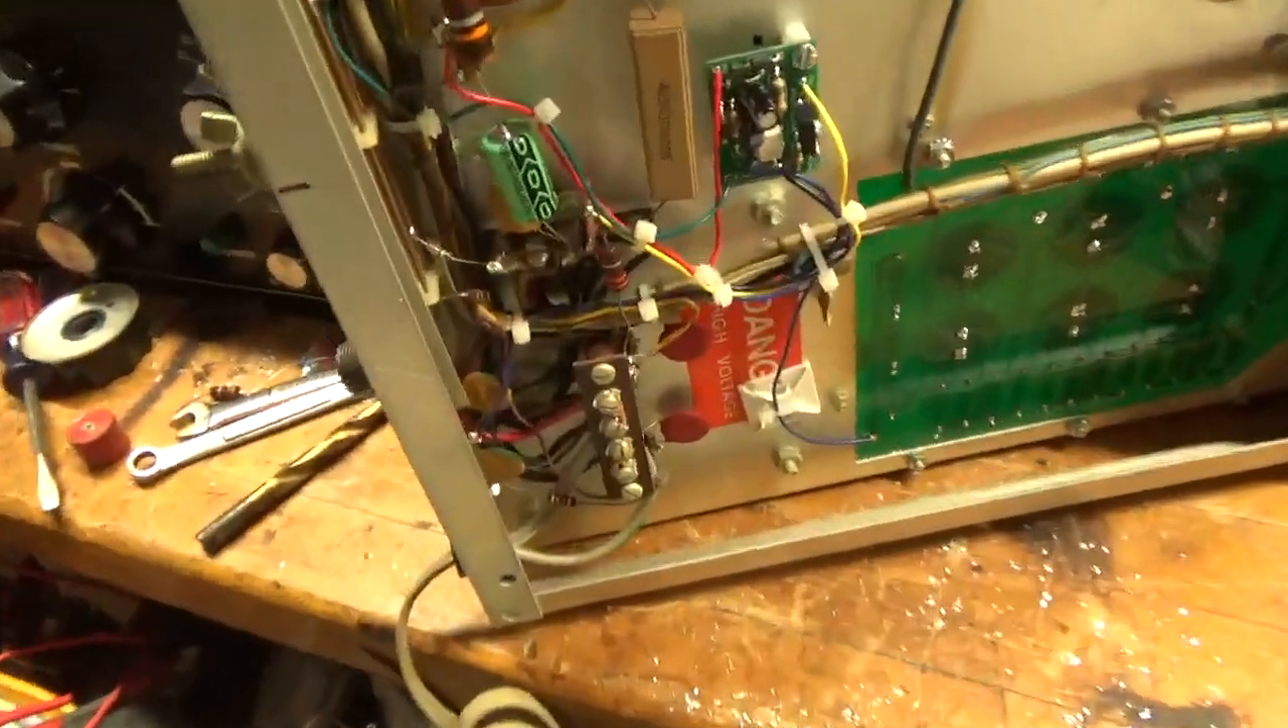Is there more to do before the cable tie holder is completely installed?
No.